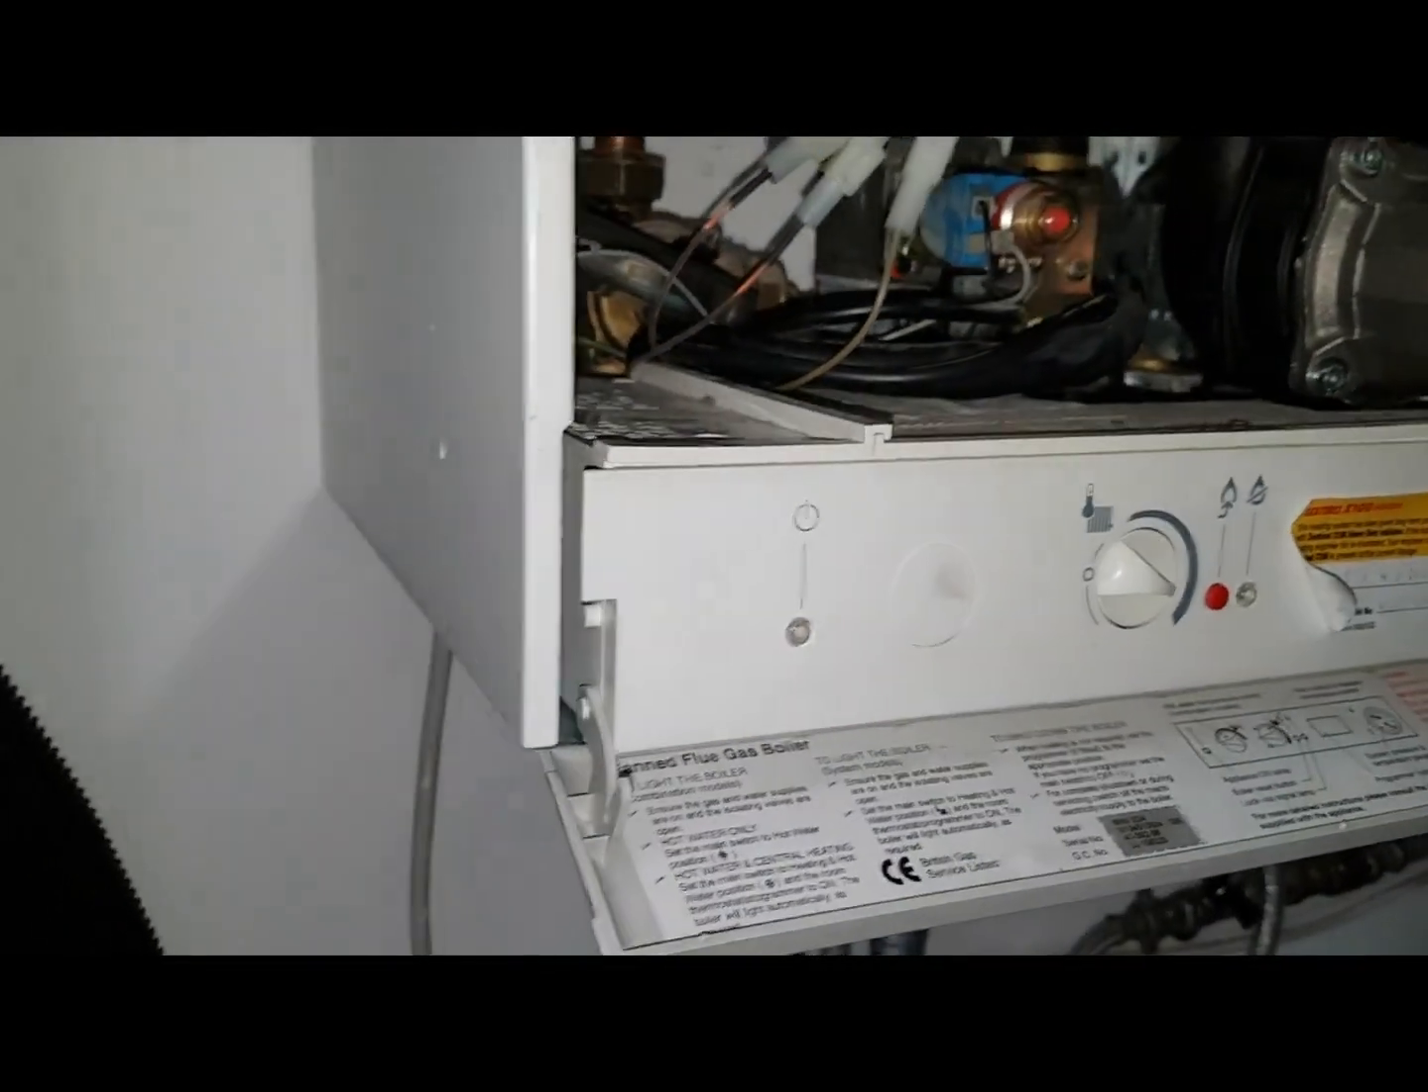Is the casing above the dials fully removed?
Yes.